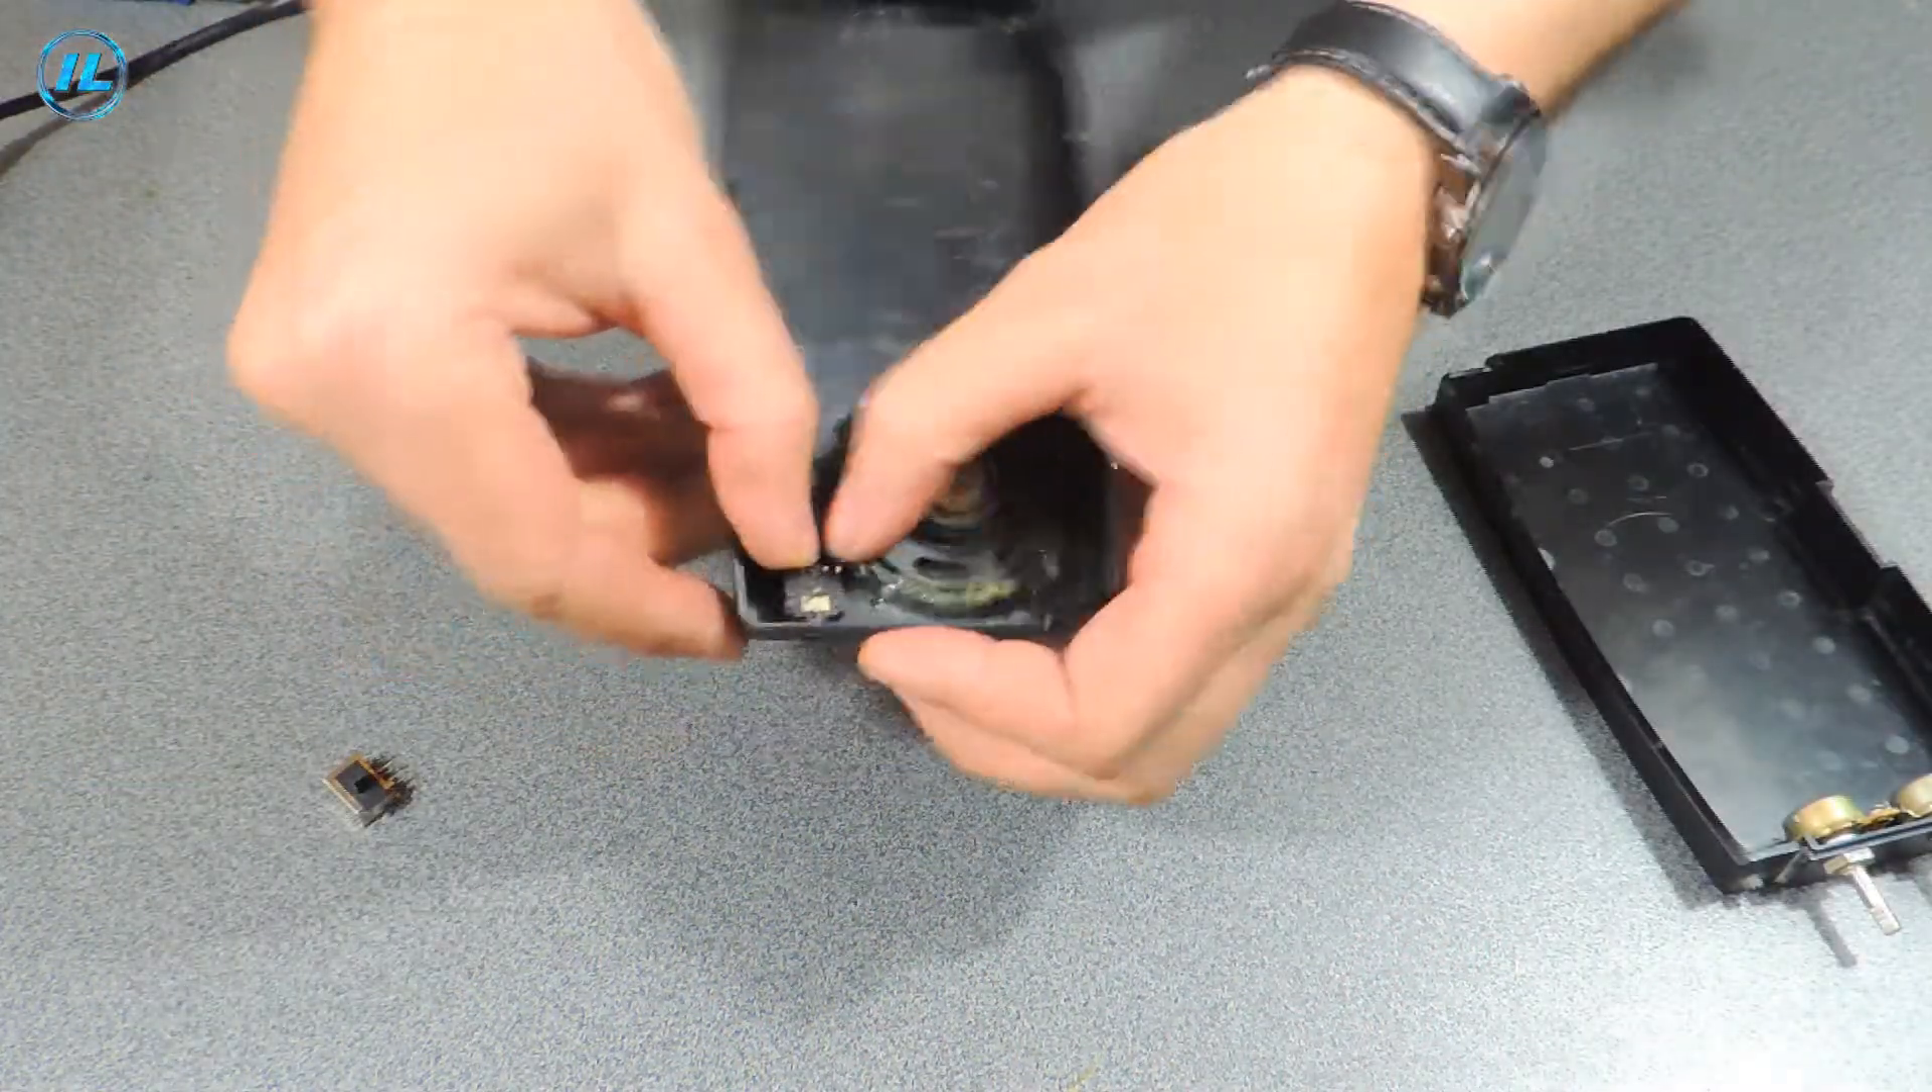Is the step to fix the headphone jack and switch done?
No.